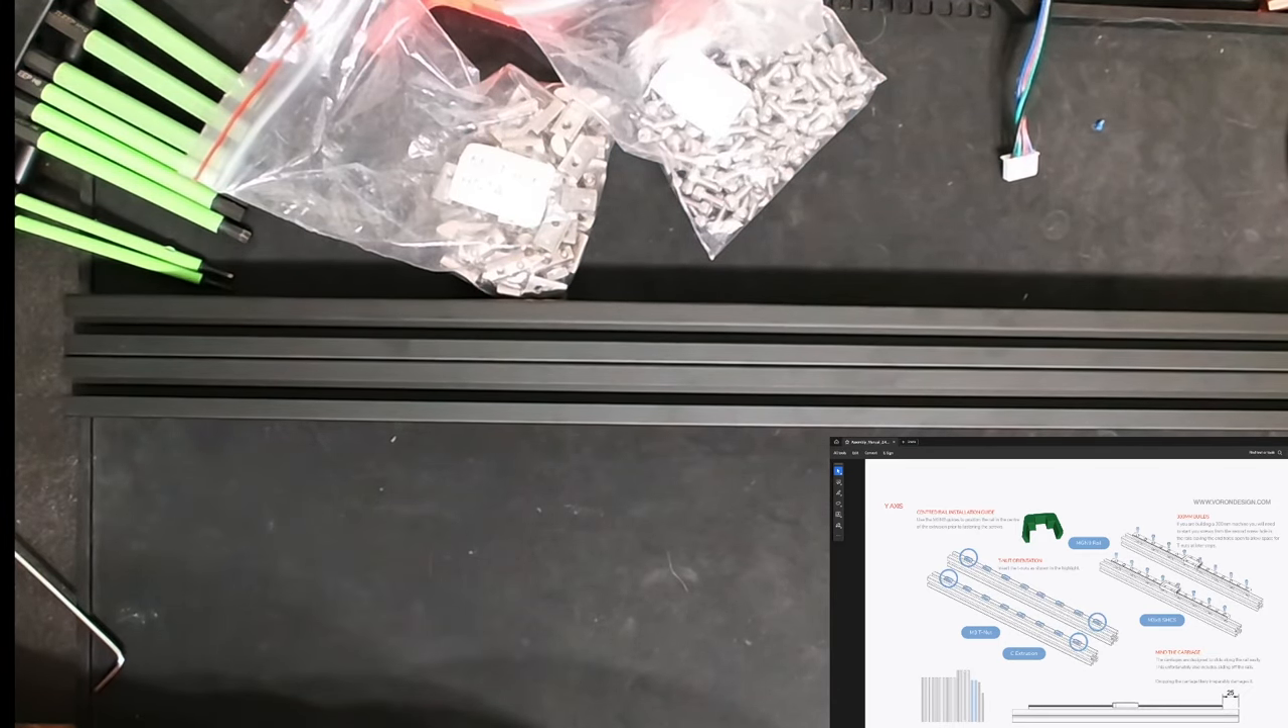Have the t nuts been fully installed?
No.